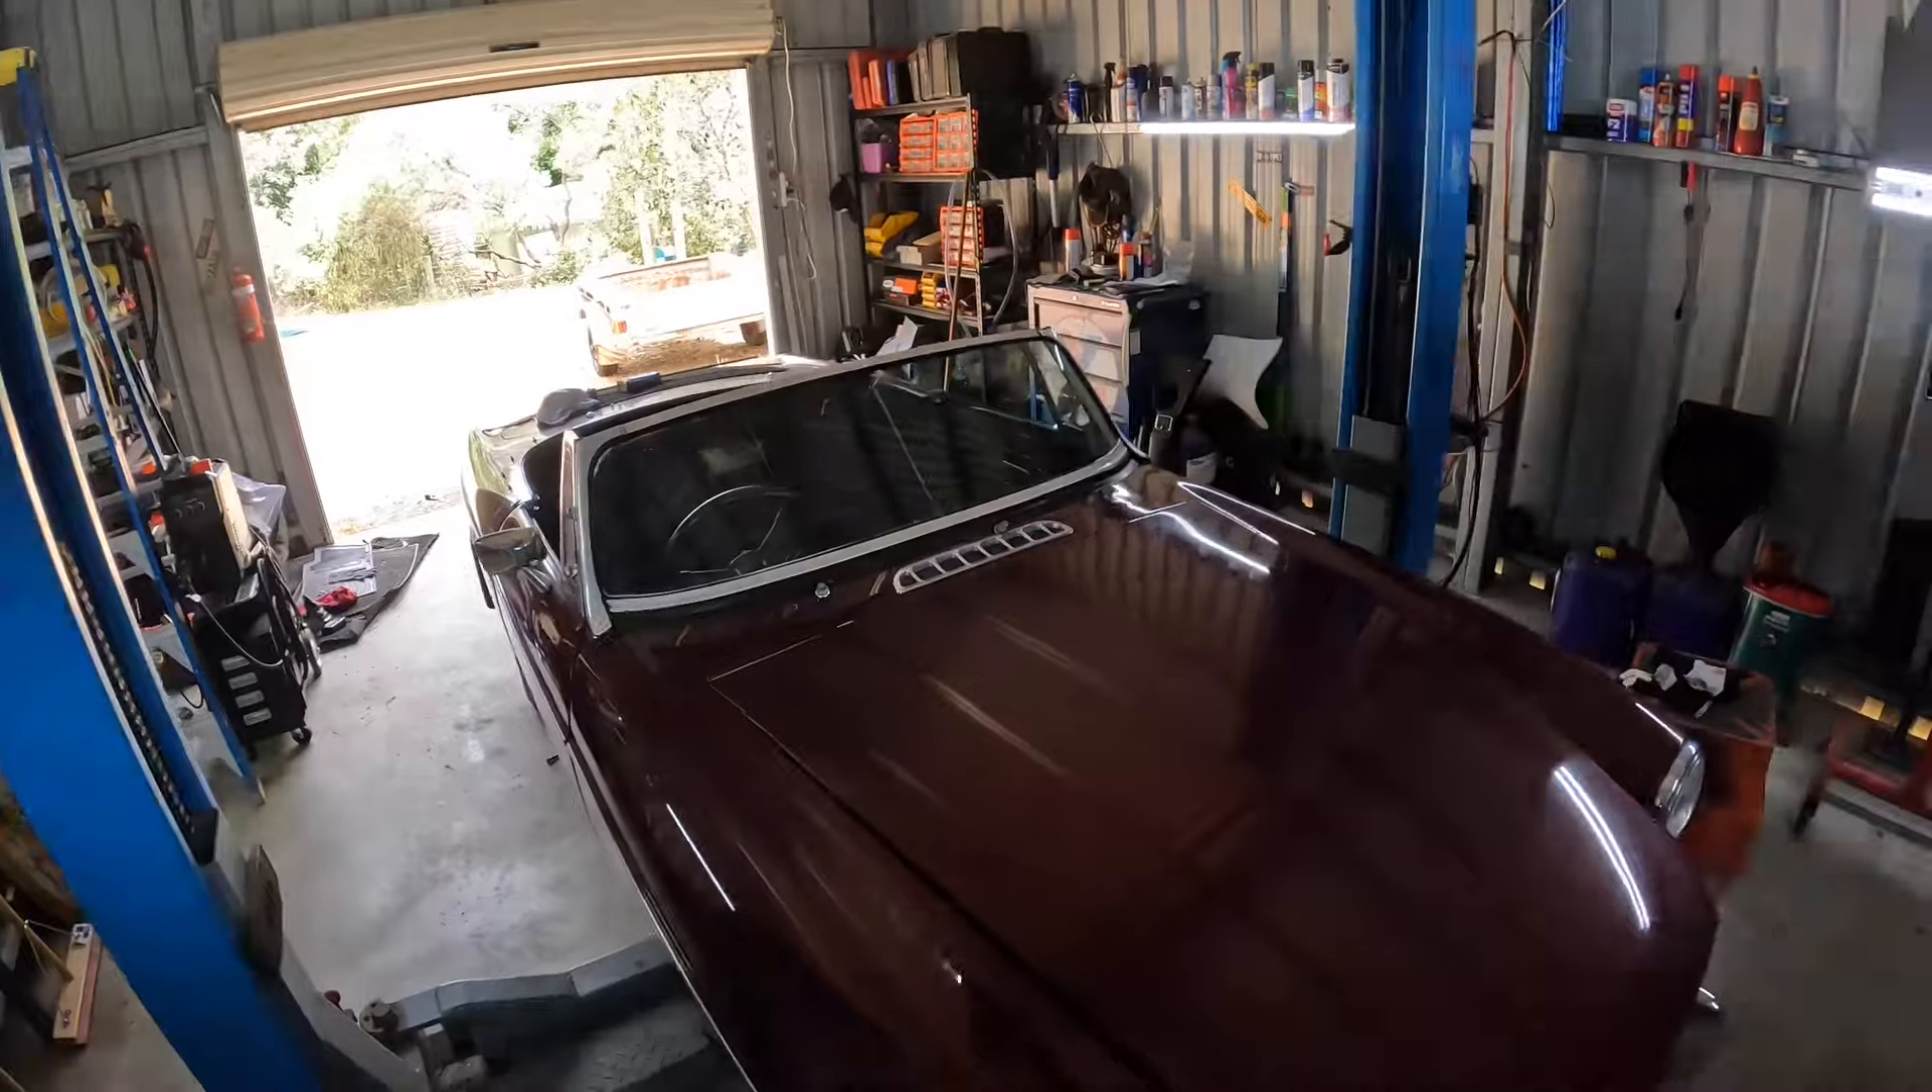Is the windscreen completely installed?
Yes.